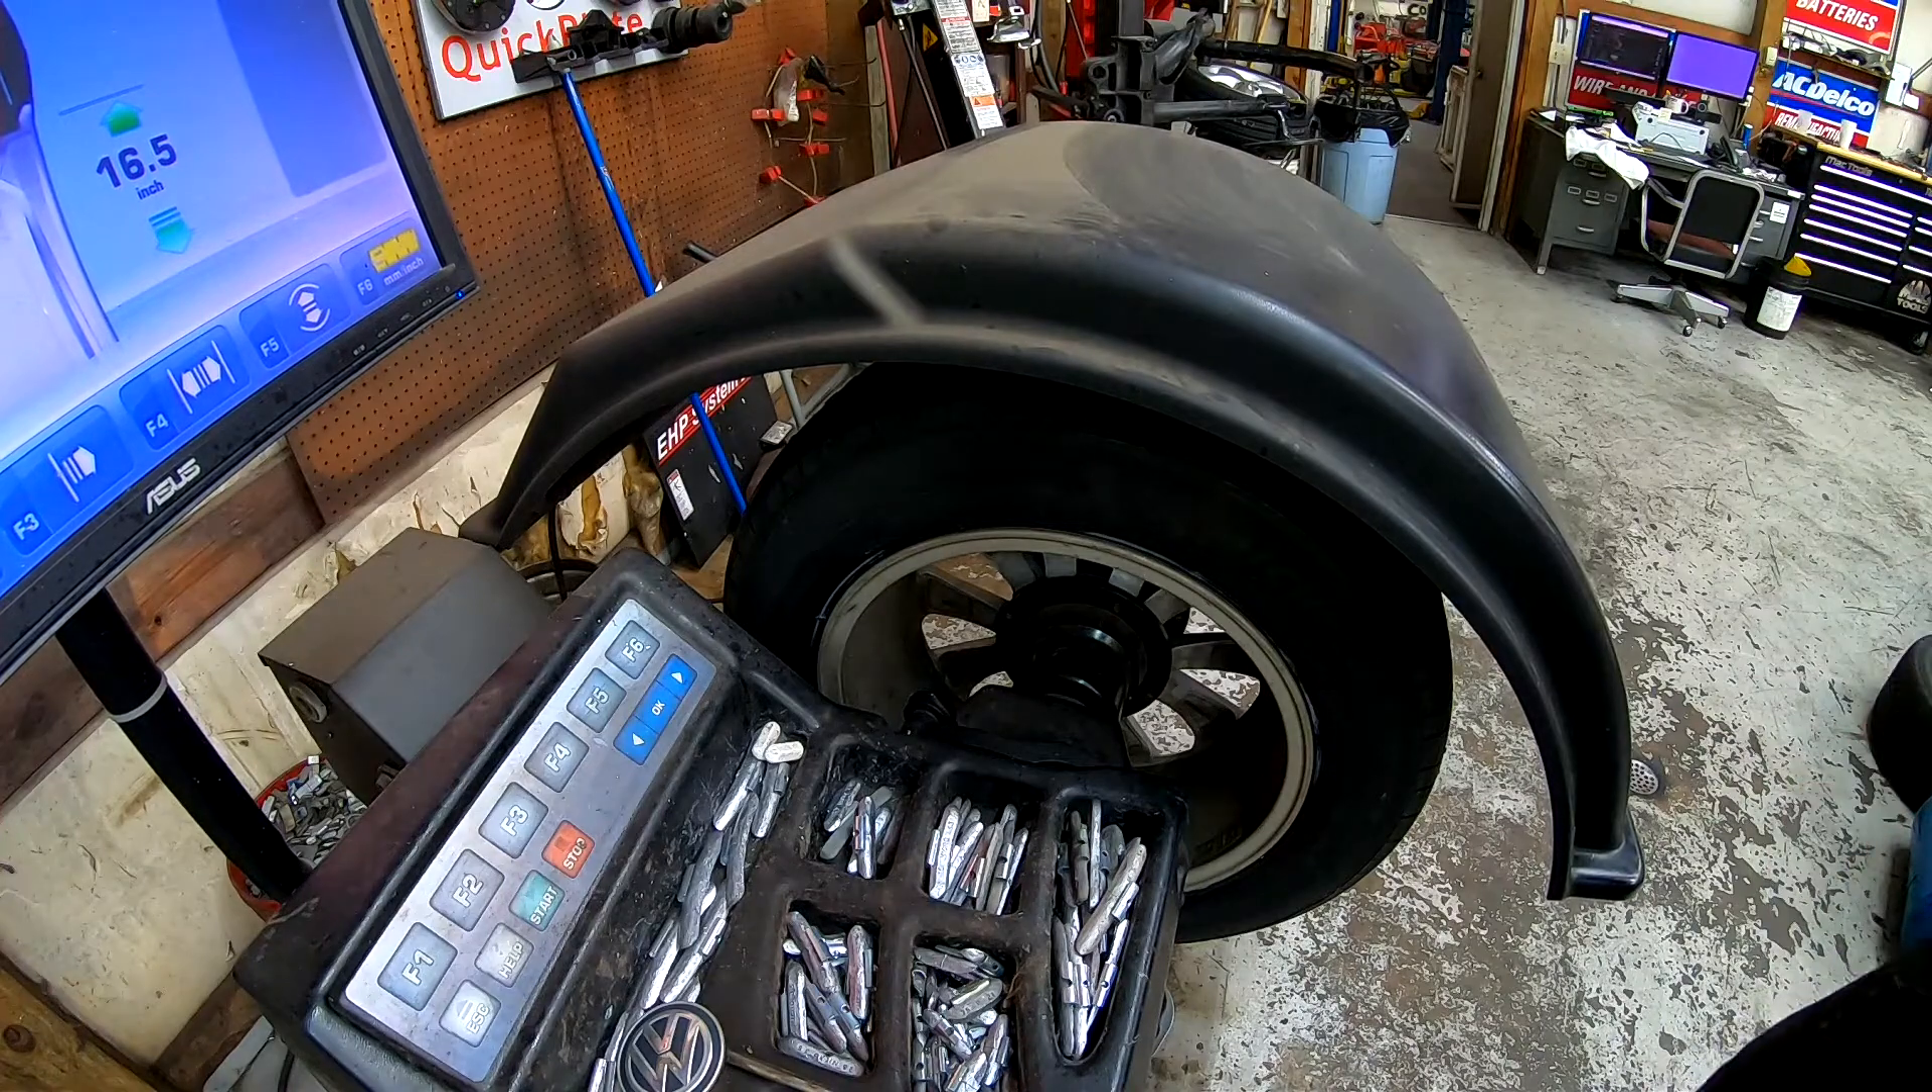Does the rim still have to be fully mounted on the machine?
No.